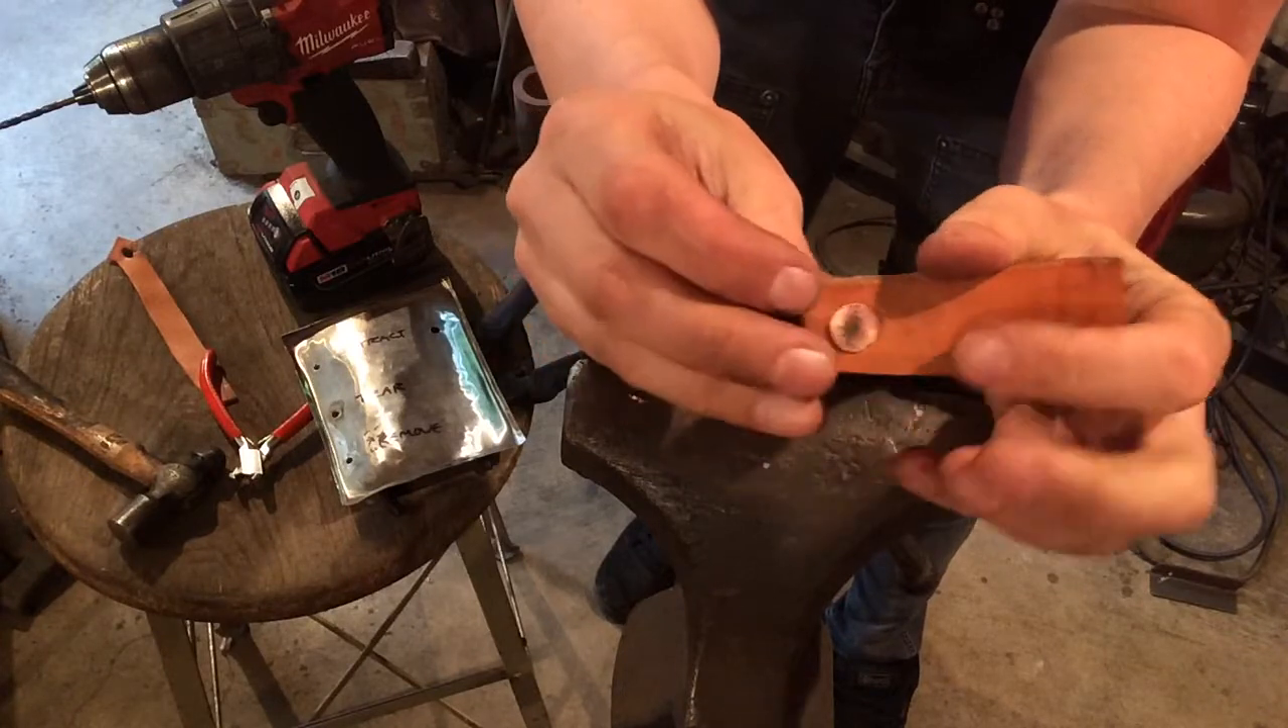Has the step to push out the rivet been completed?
No.